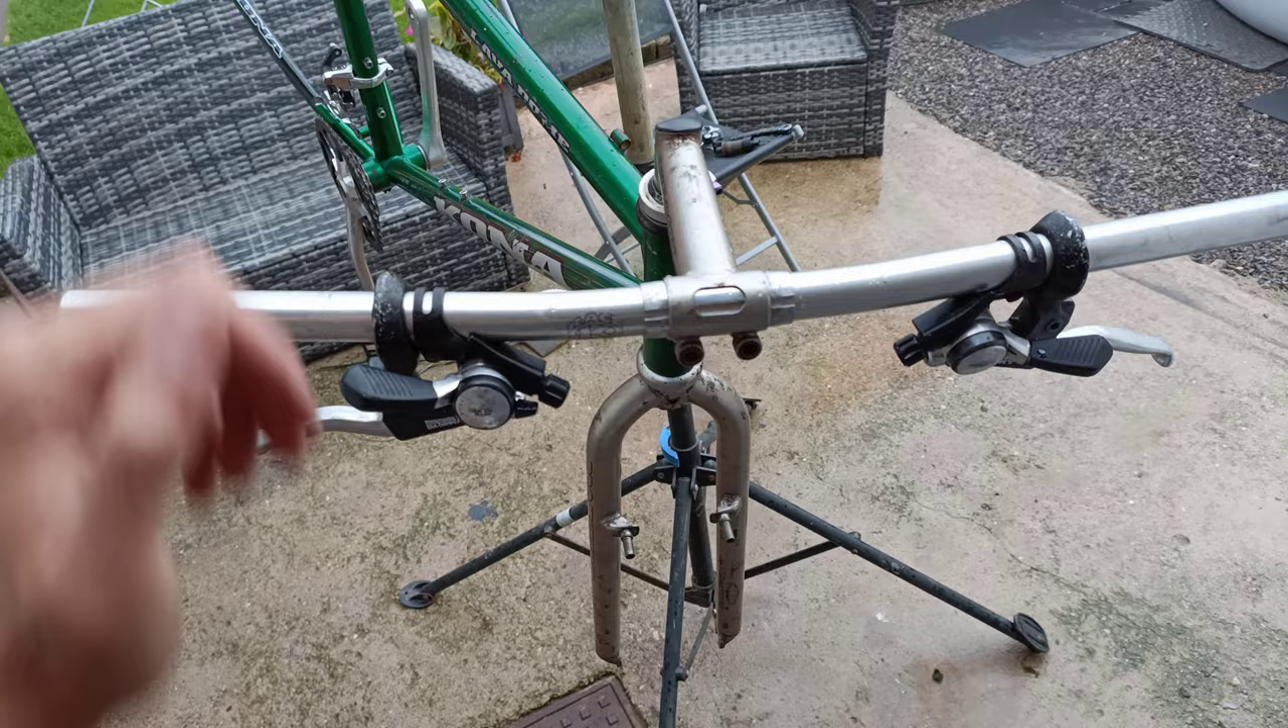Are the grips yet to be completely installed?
Yes.